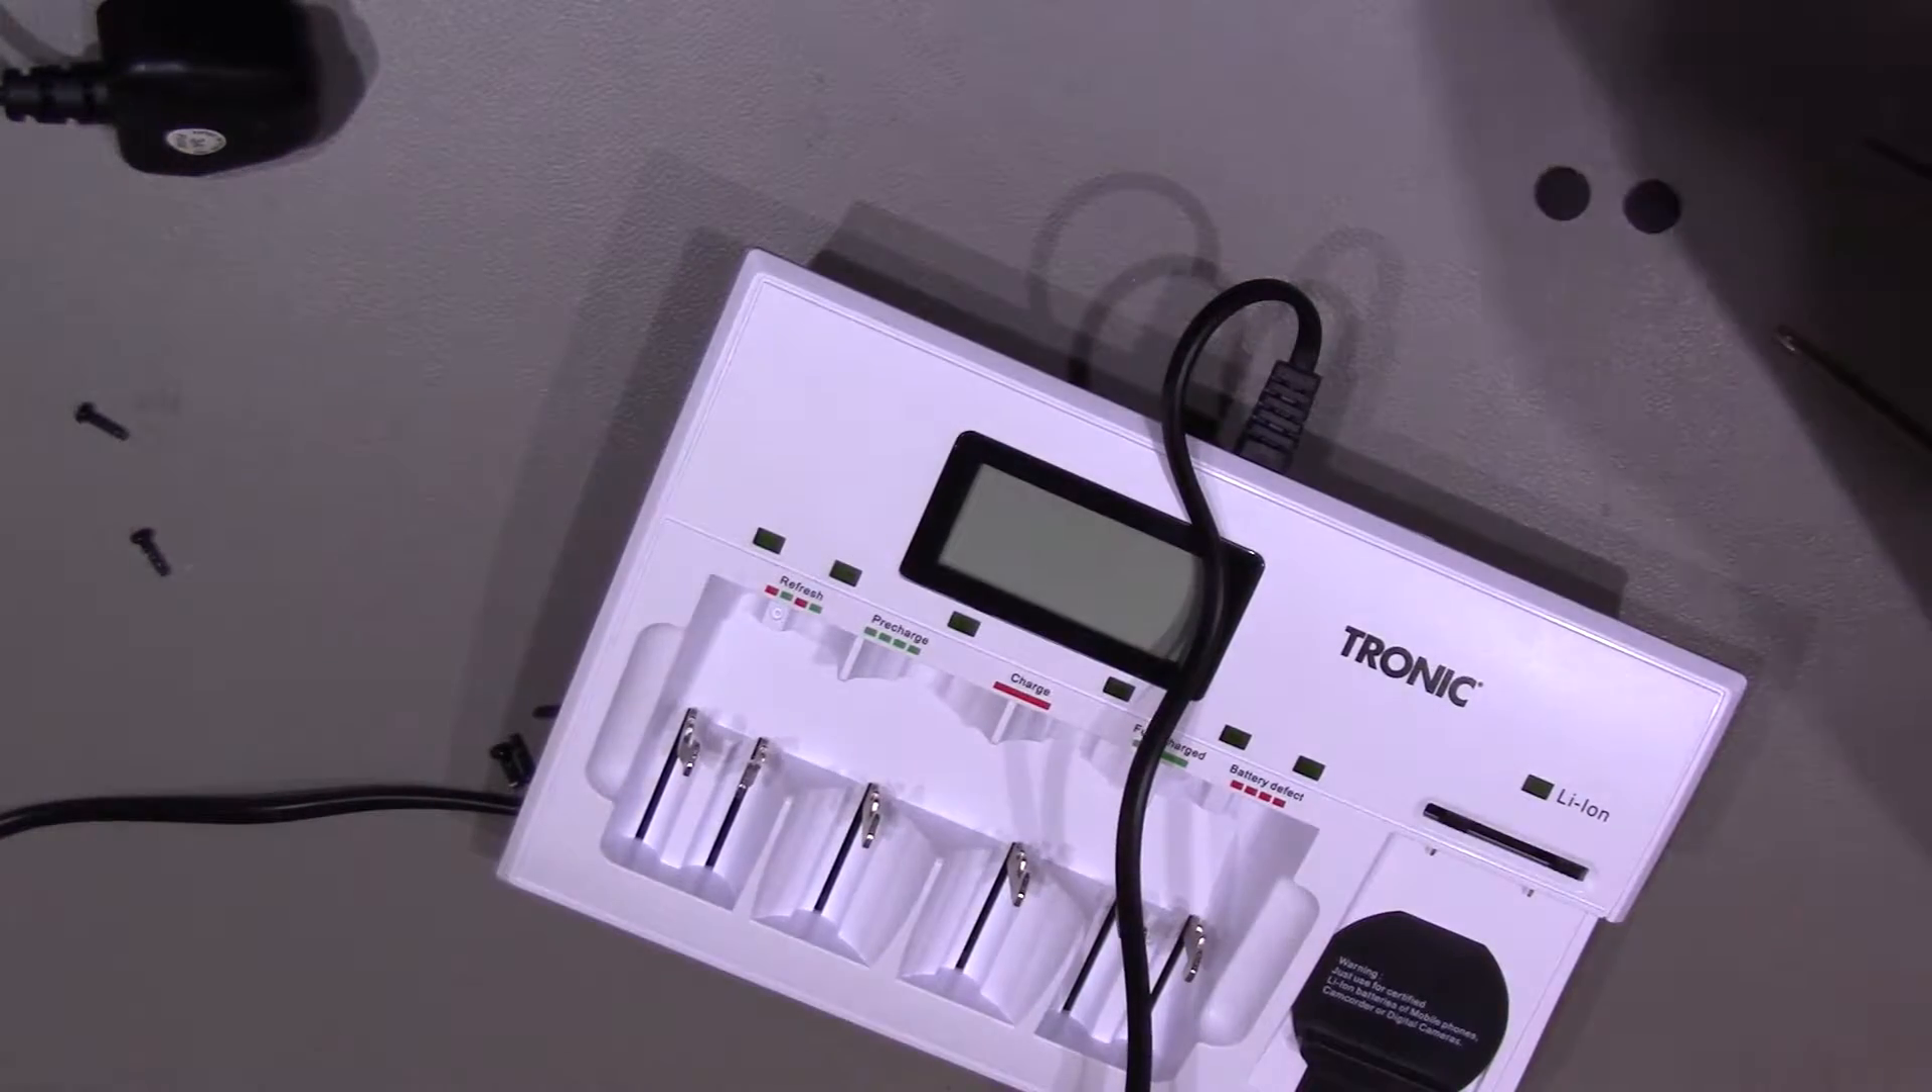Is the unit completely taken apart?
No.